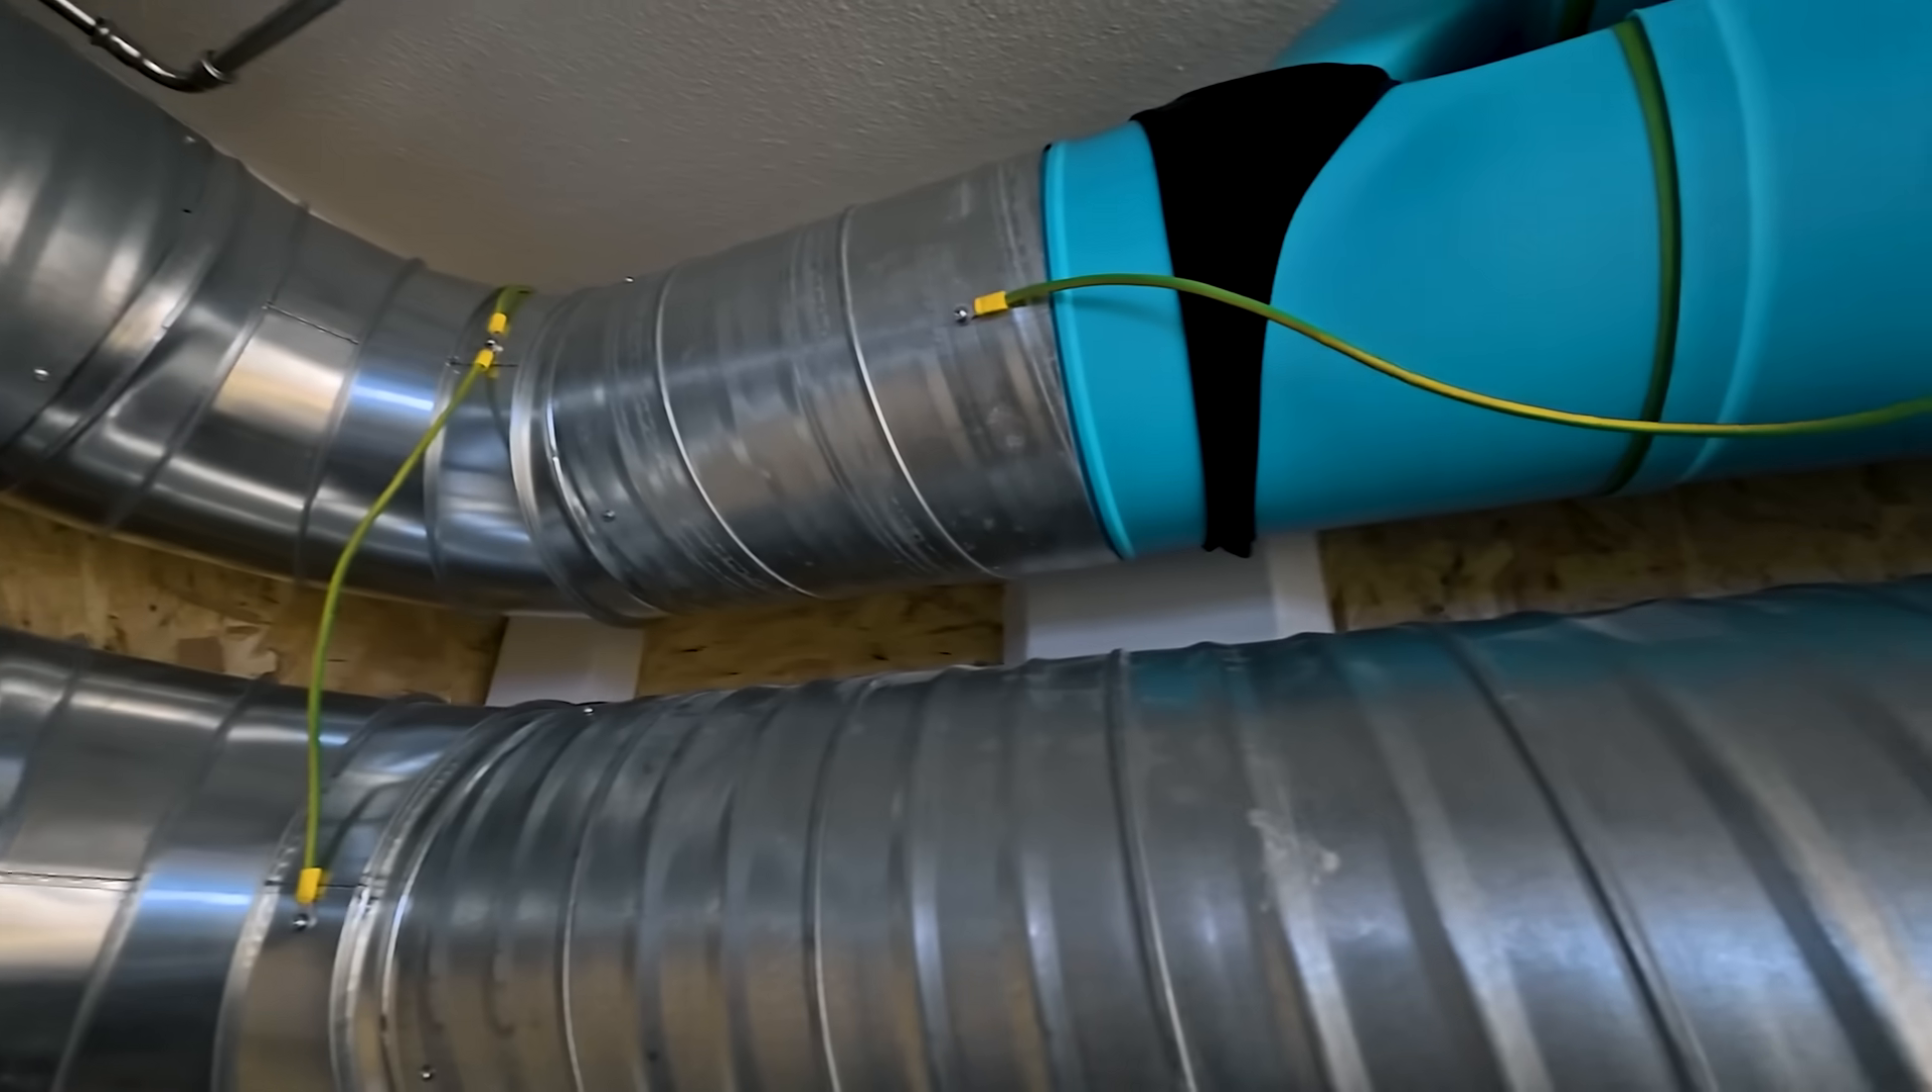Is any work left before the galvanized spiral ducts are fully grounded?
No.